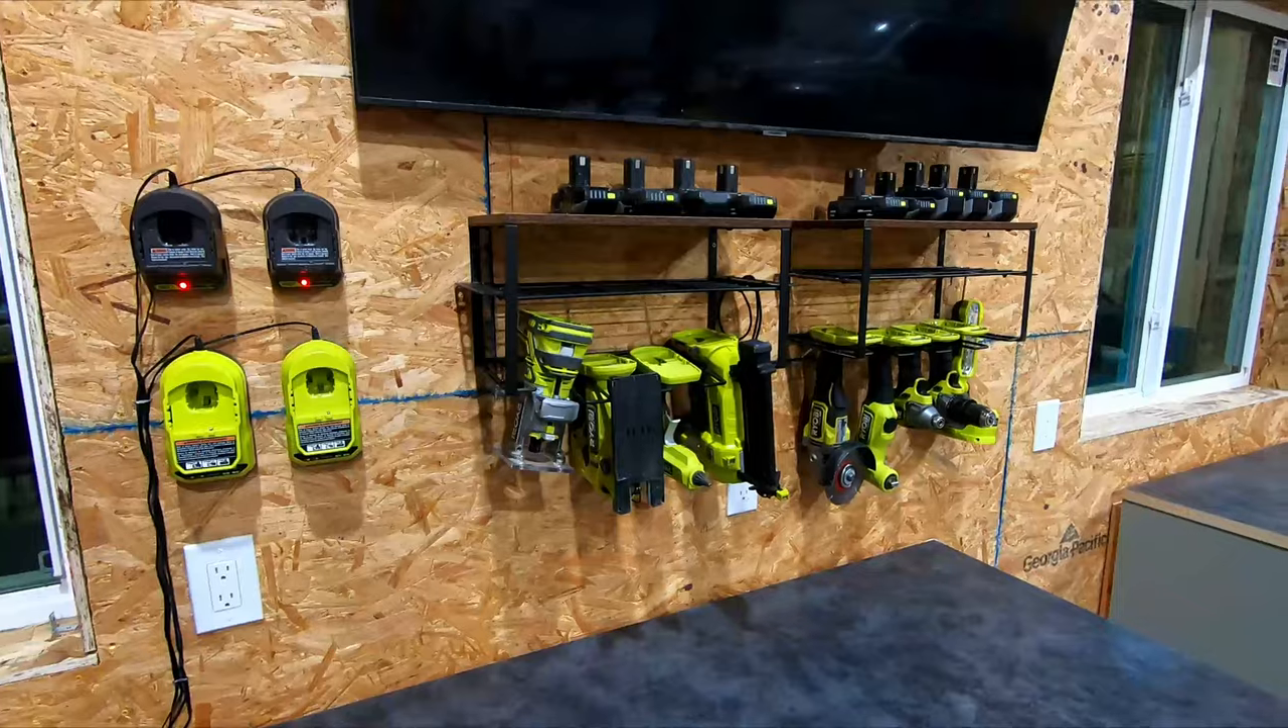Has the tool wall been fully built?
Yes.